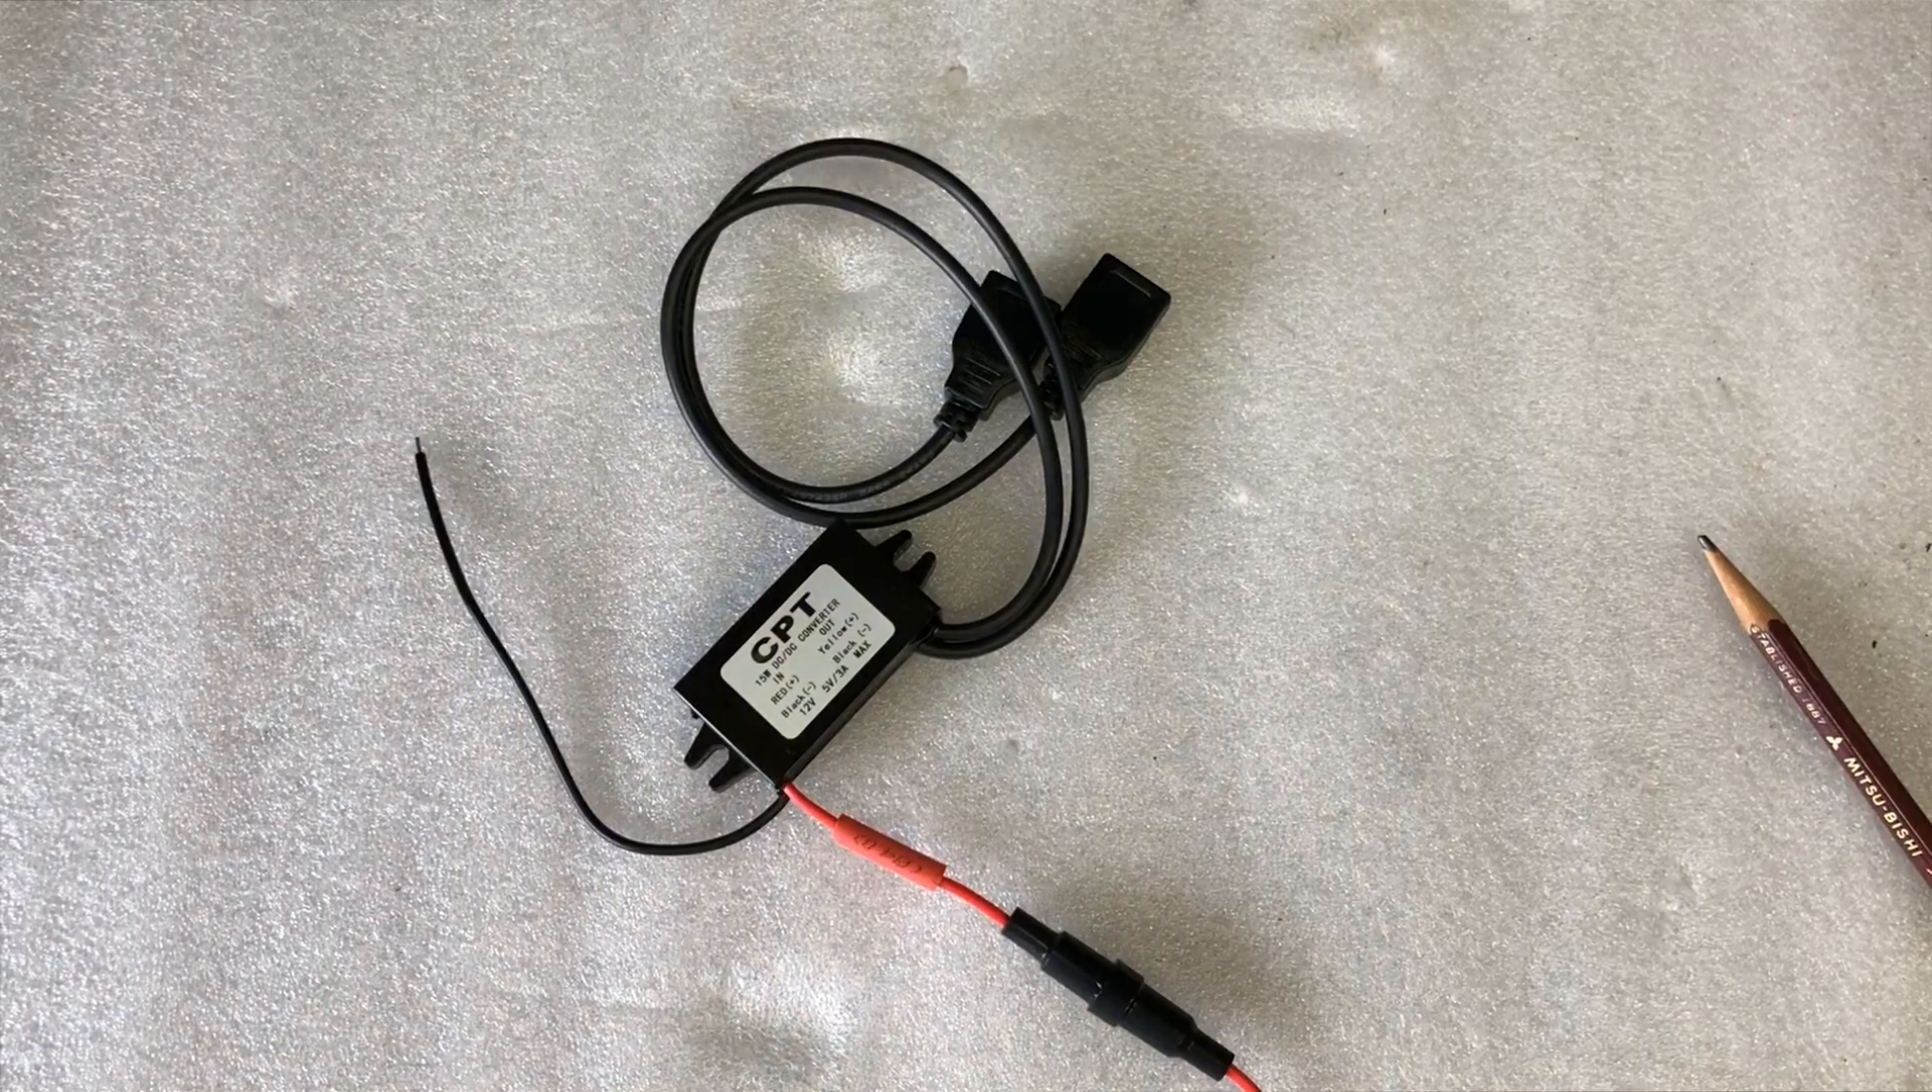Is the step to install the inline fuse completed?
Yes.